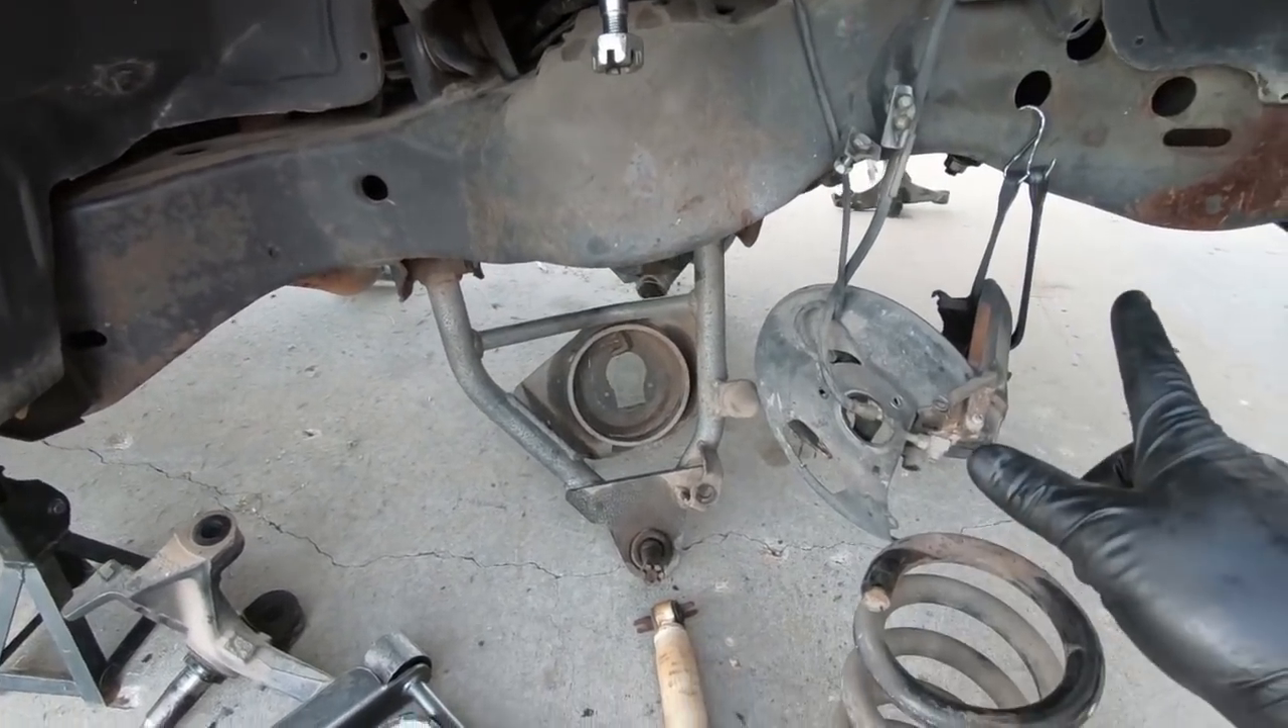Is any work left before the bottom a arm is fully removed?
Yes.